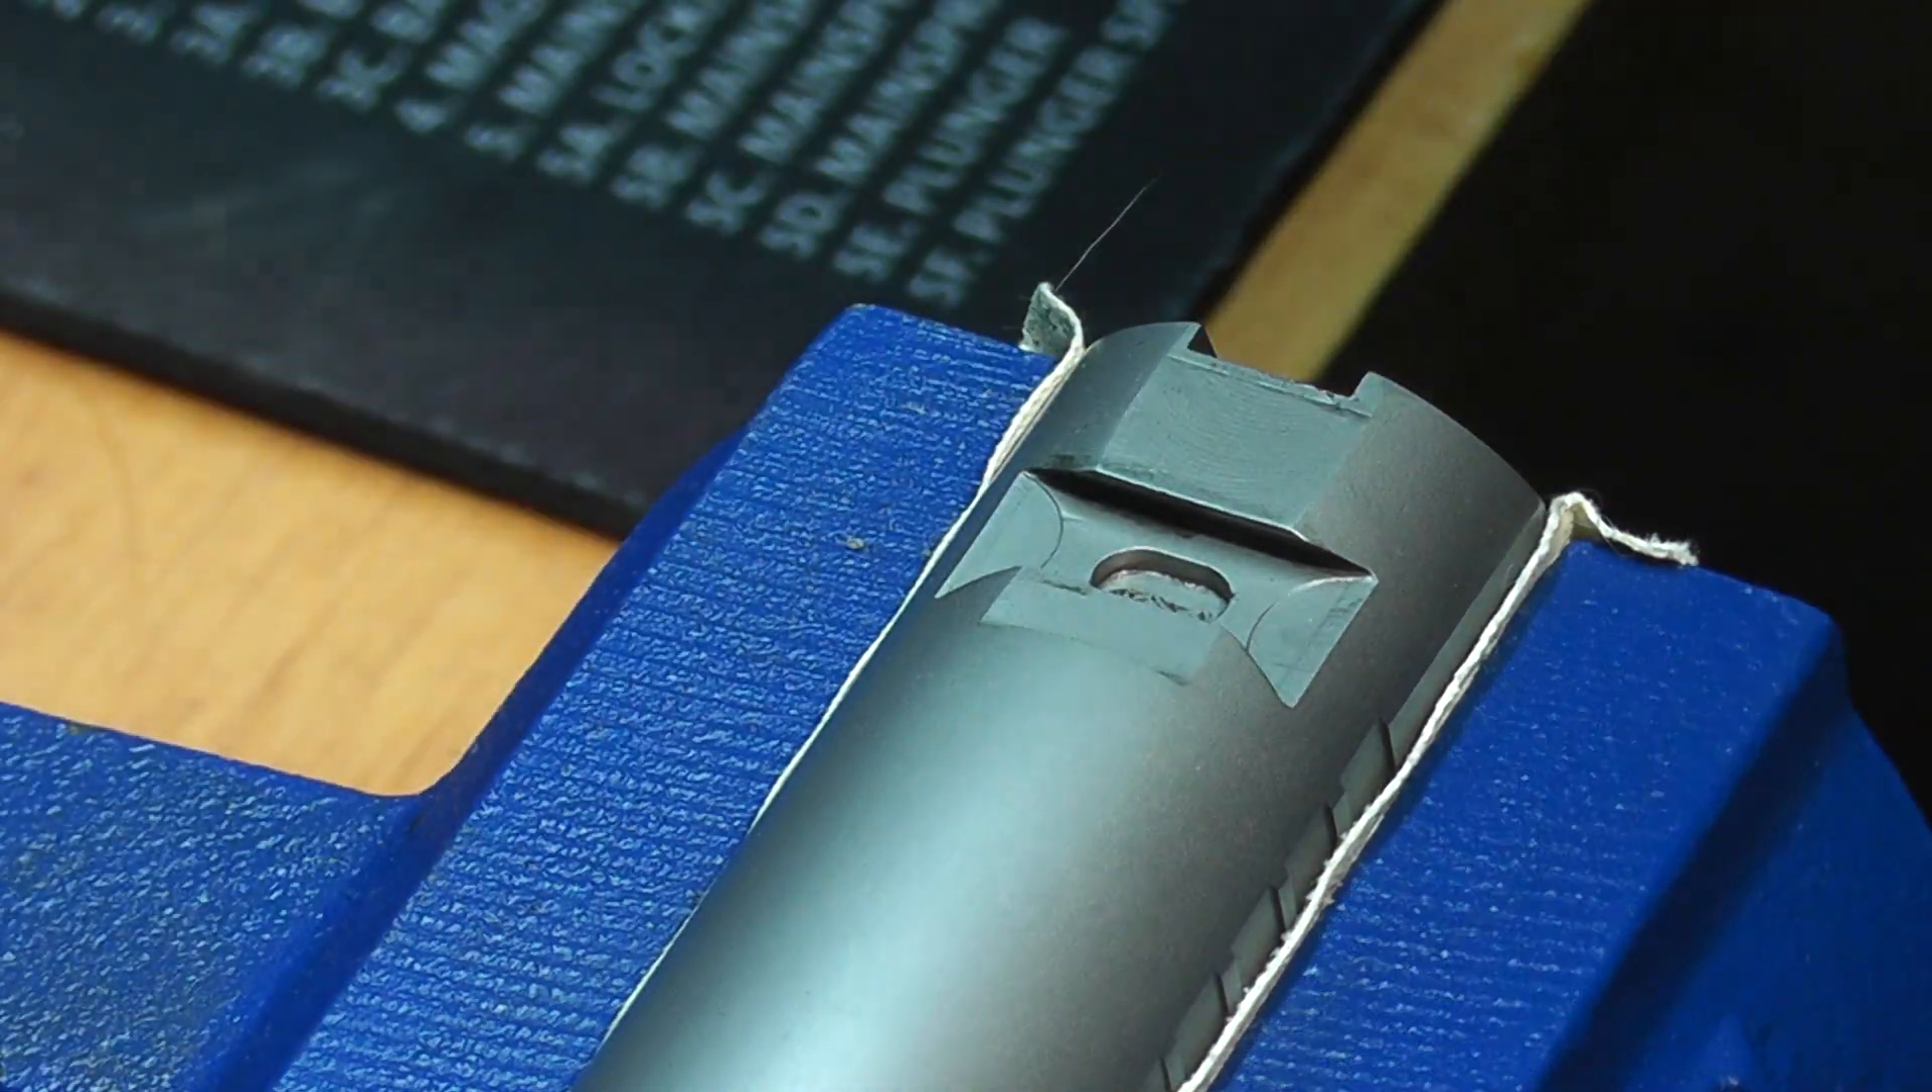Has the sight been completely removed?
Yes.